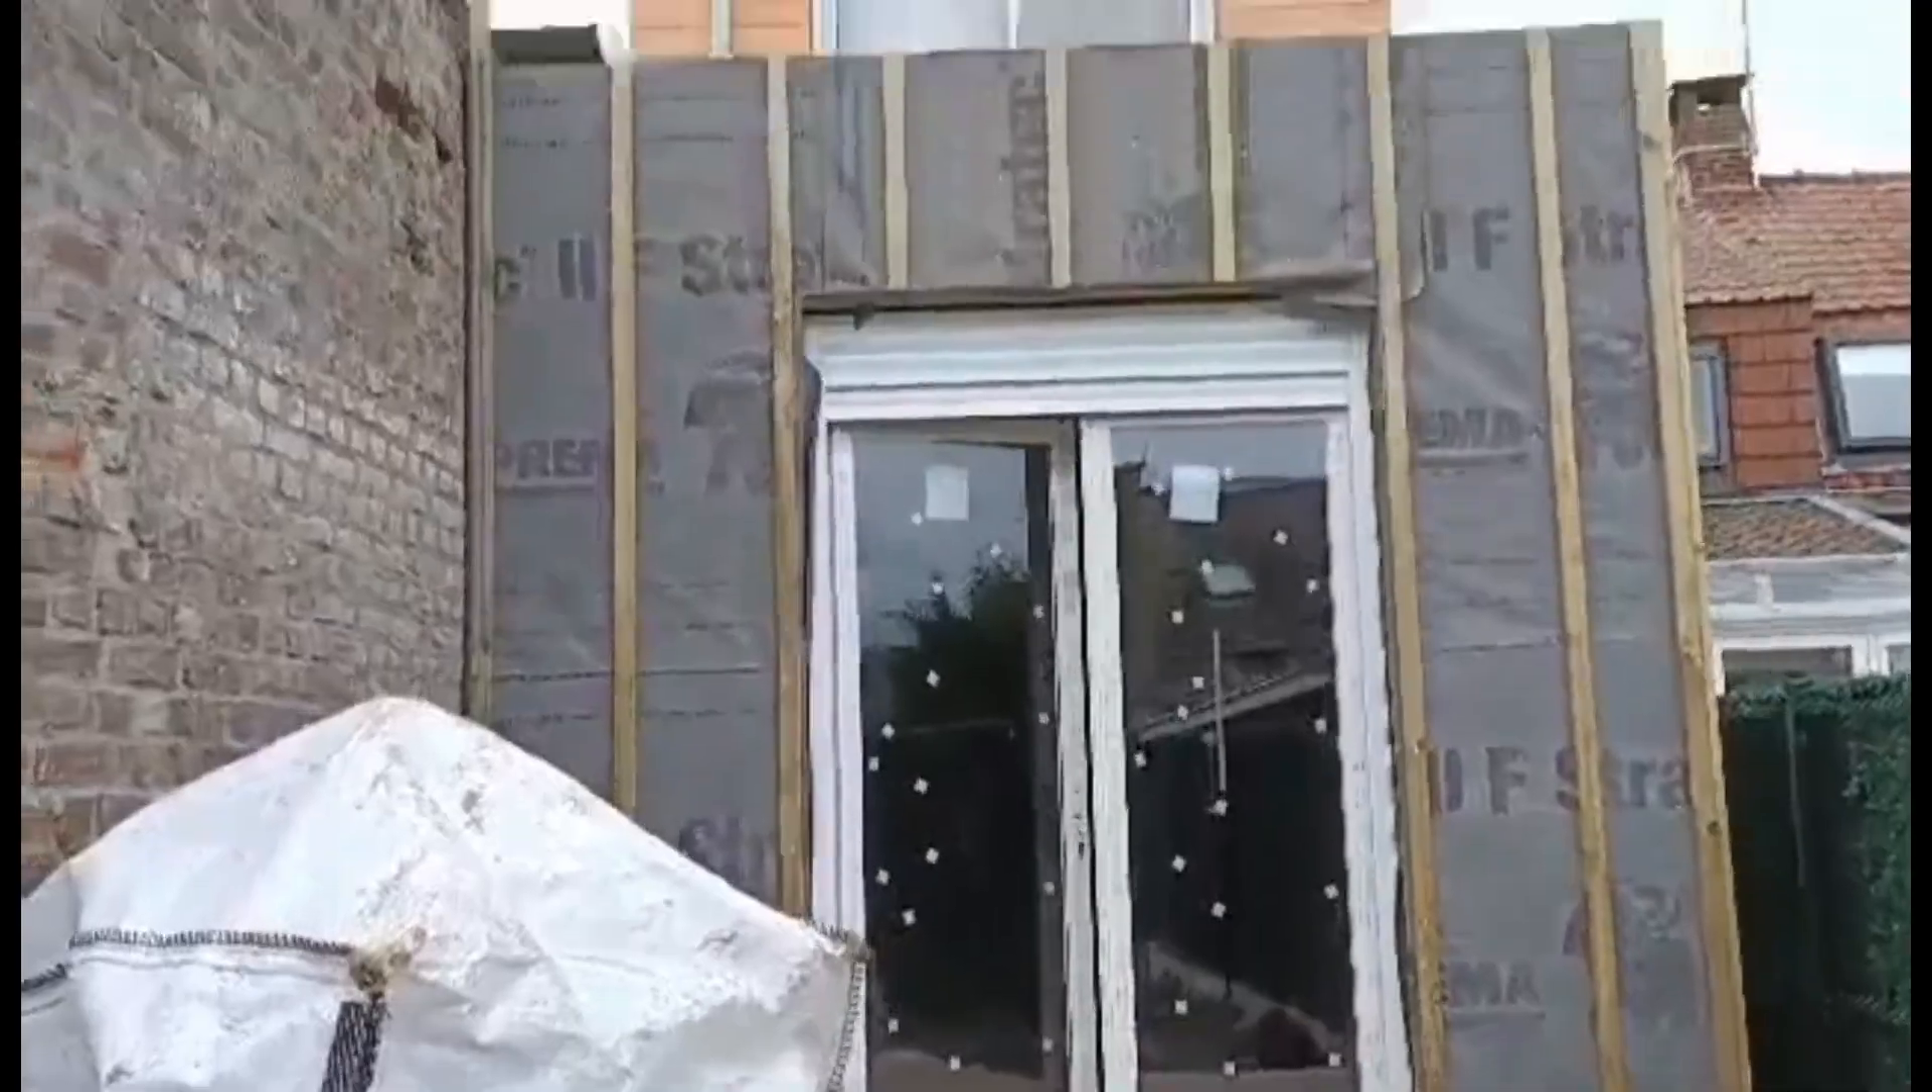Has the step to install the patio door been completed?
Yes.